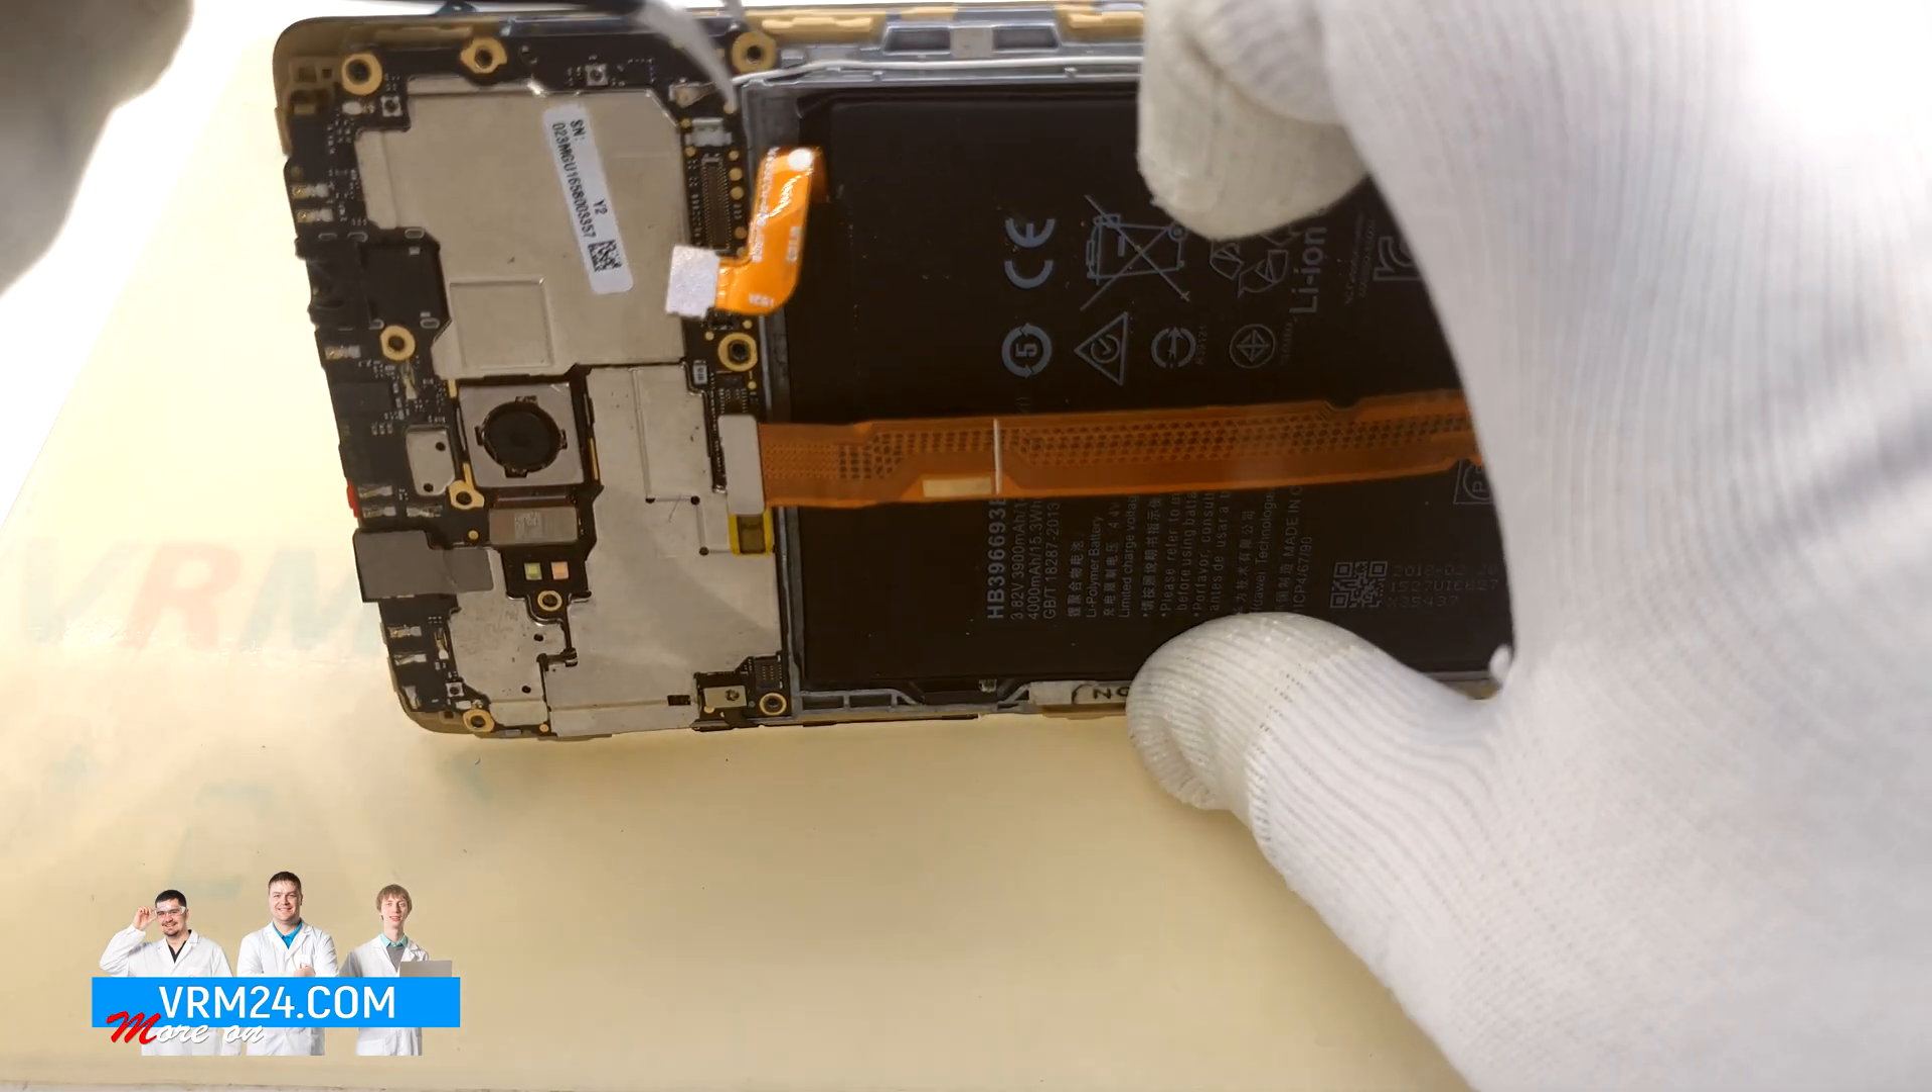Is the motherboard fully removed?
No.